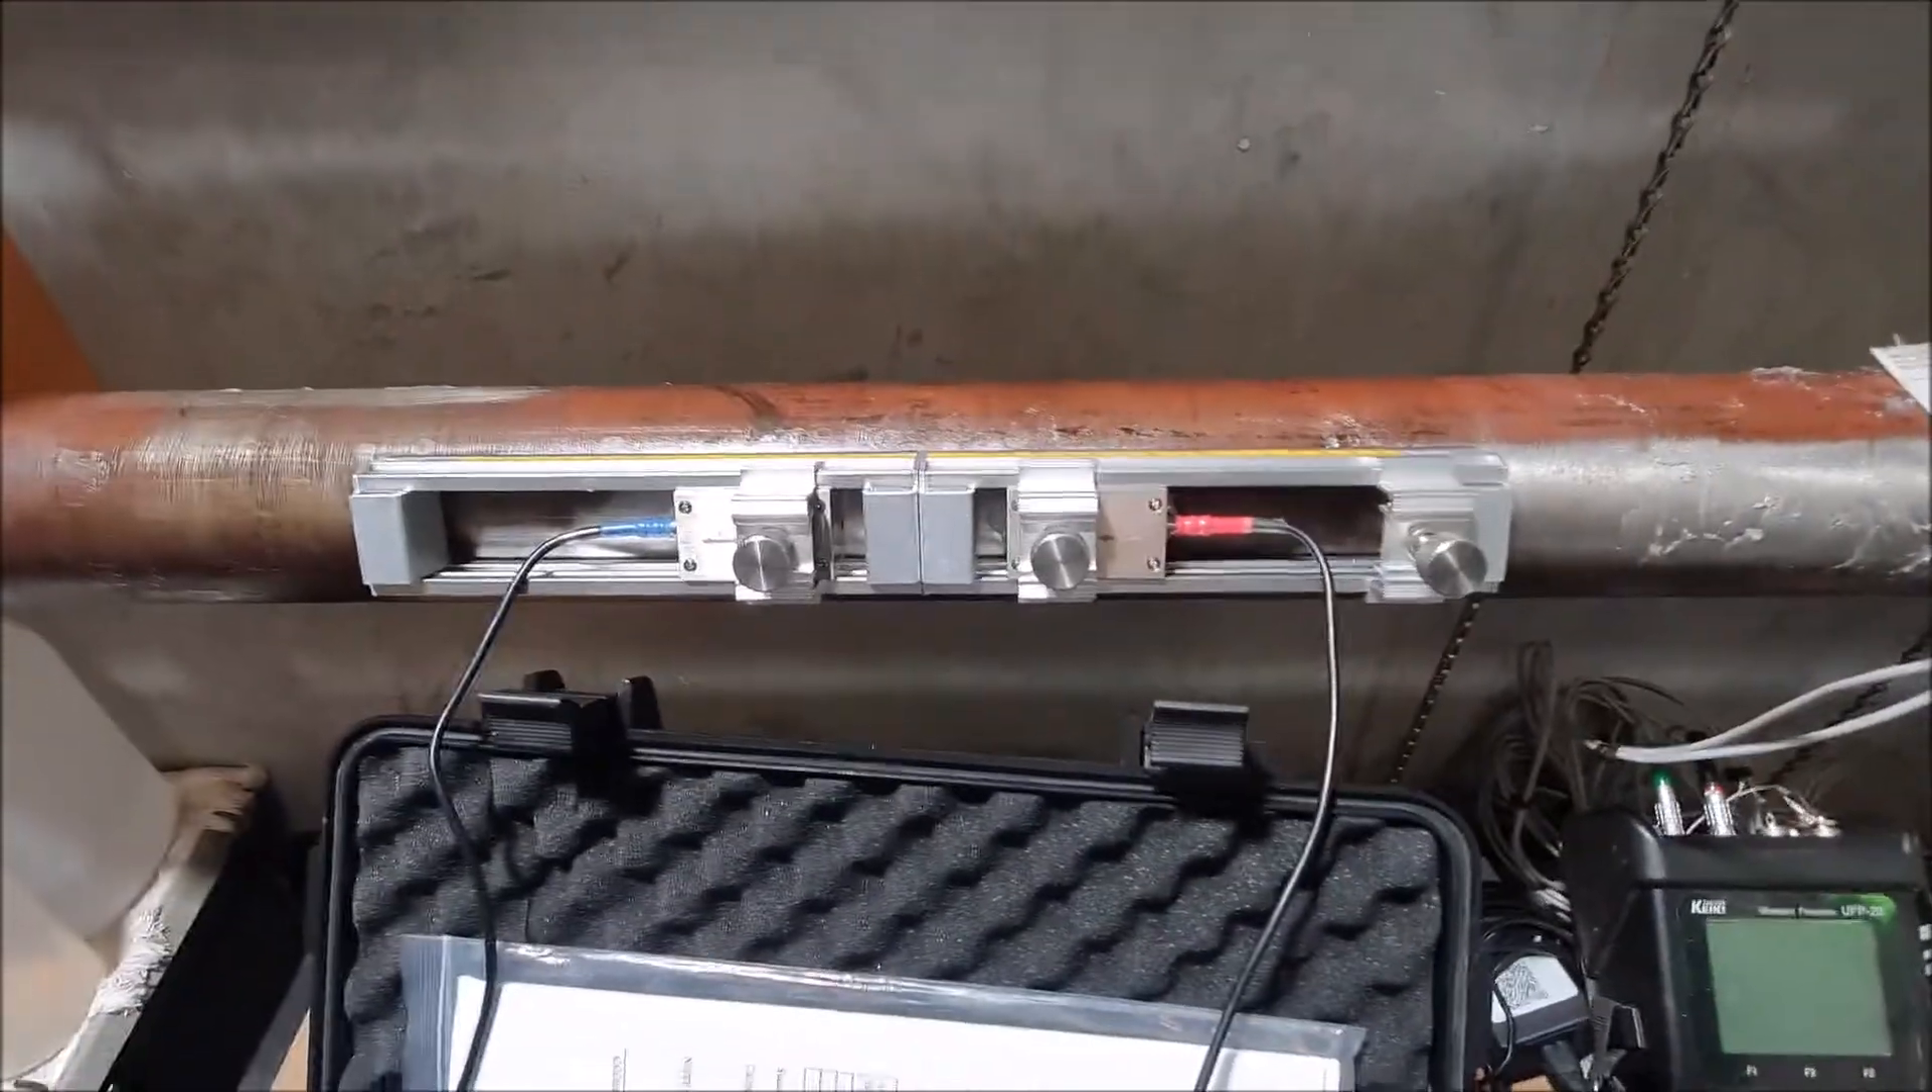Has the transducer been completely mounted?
Yes.